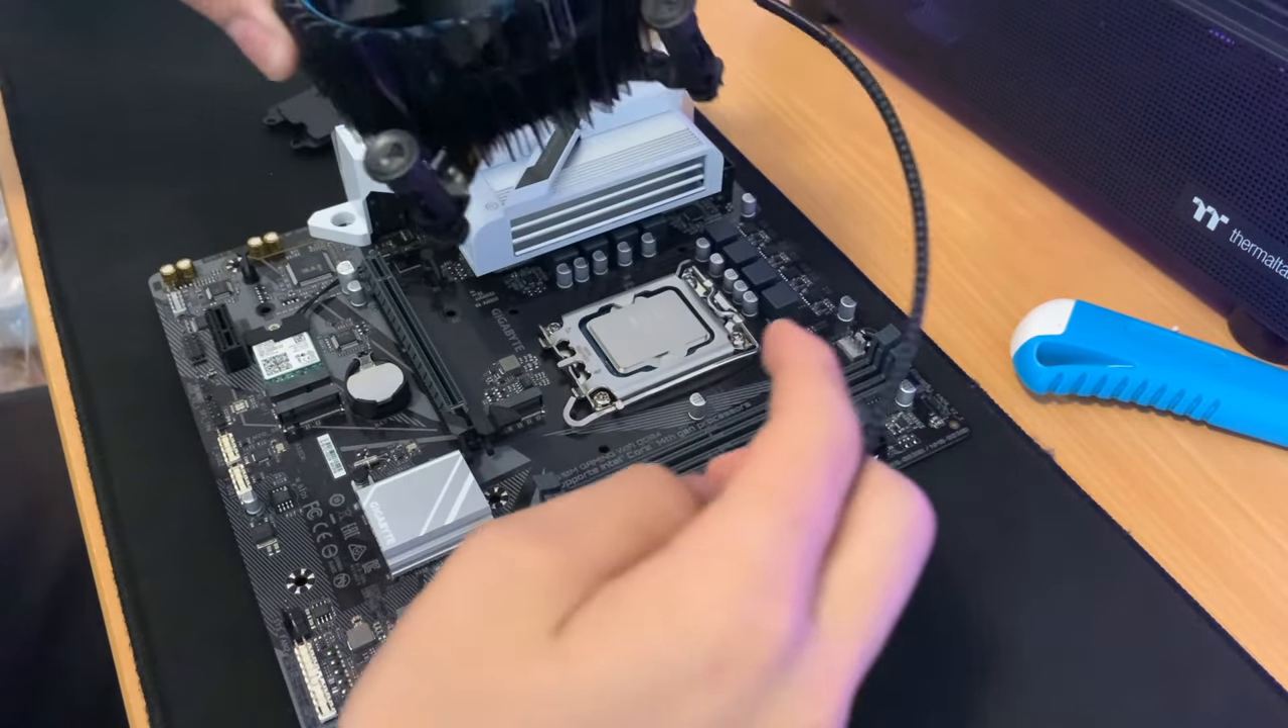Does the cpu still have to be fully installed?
No.